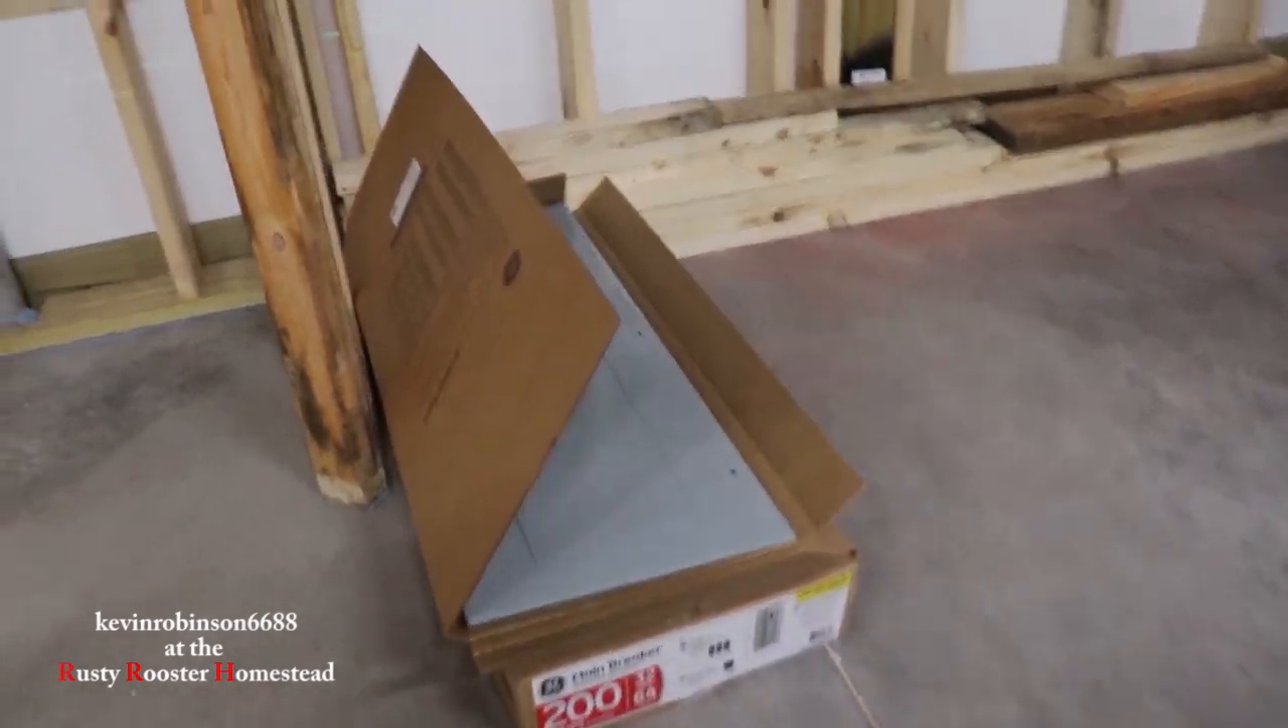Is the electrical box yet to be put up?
Yes.